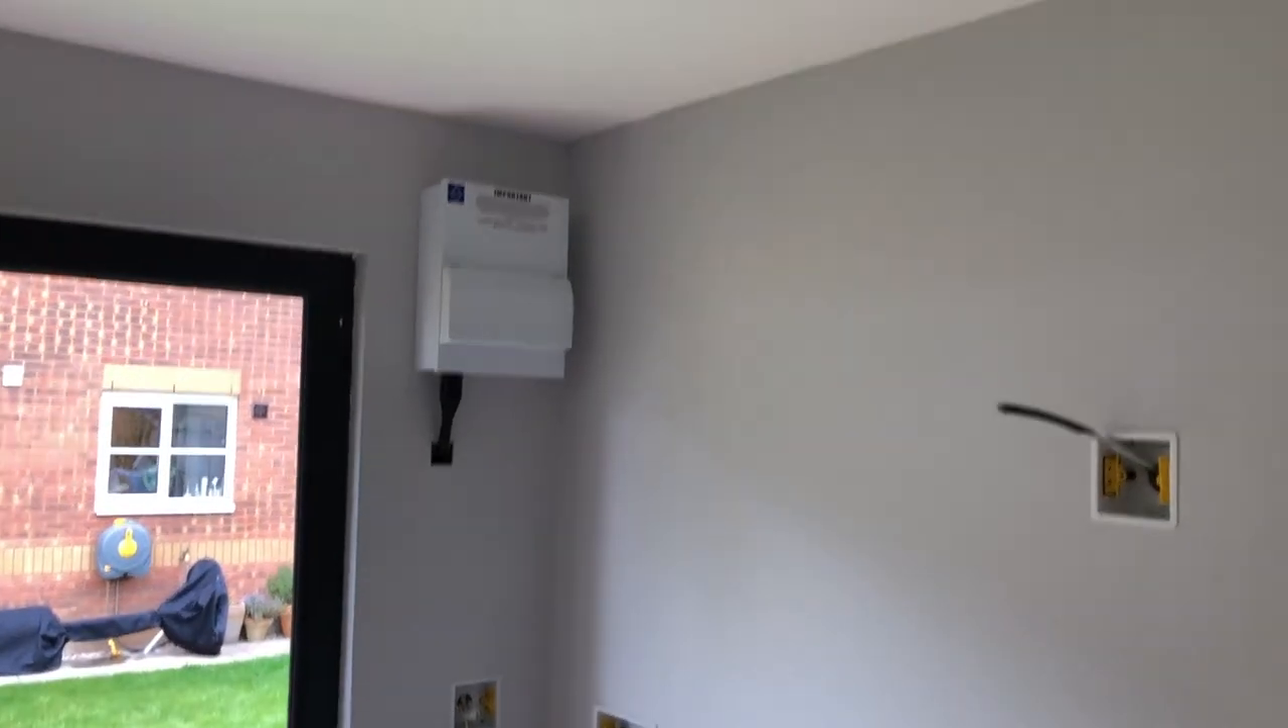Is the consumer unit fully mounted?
Yes.